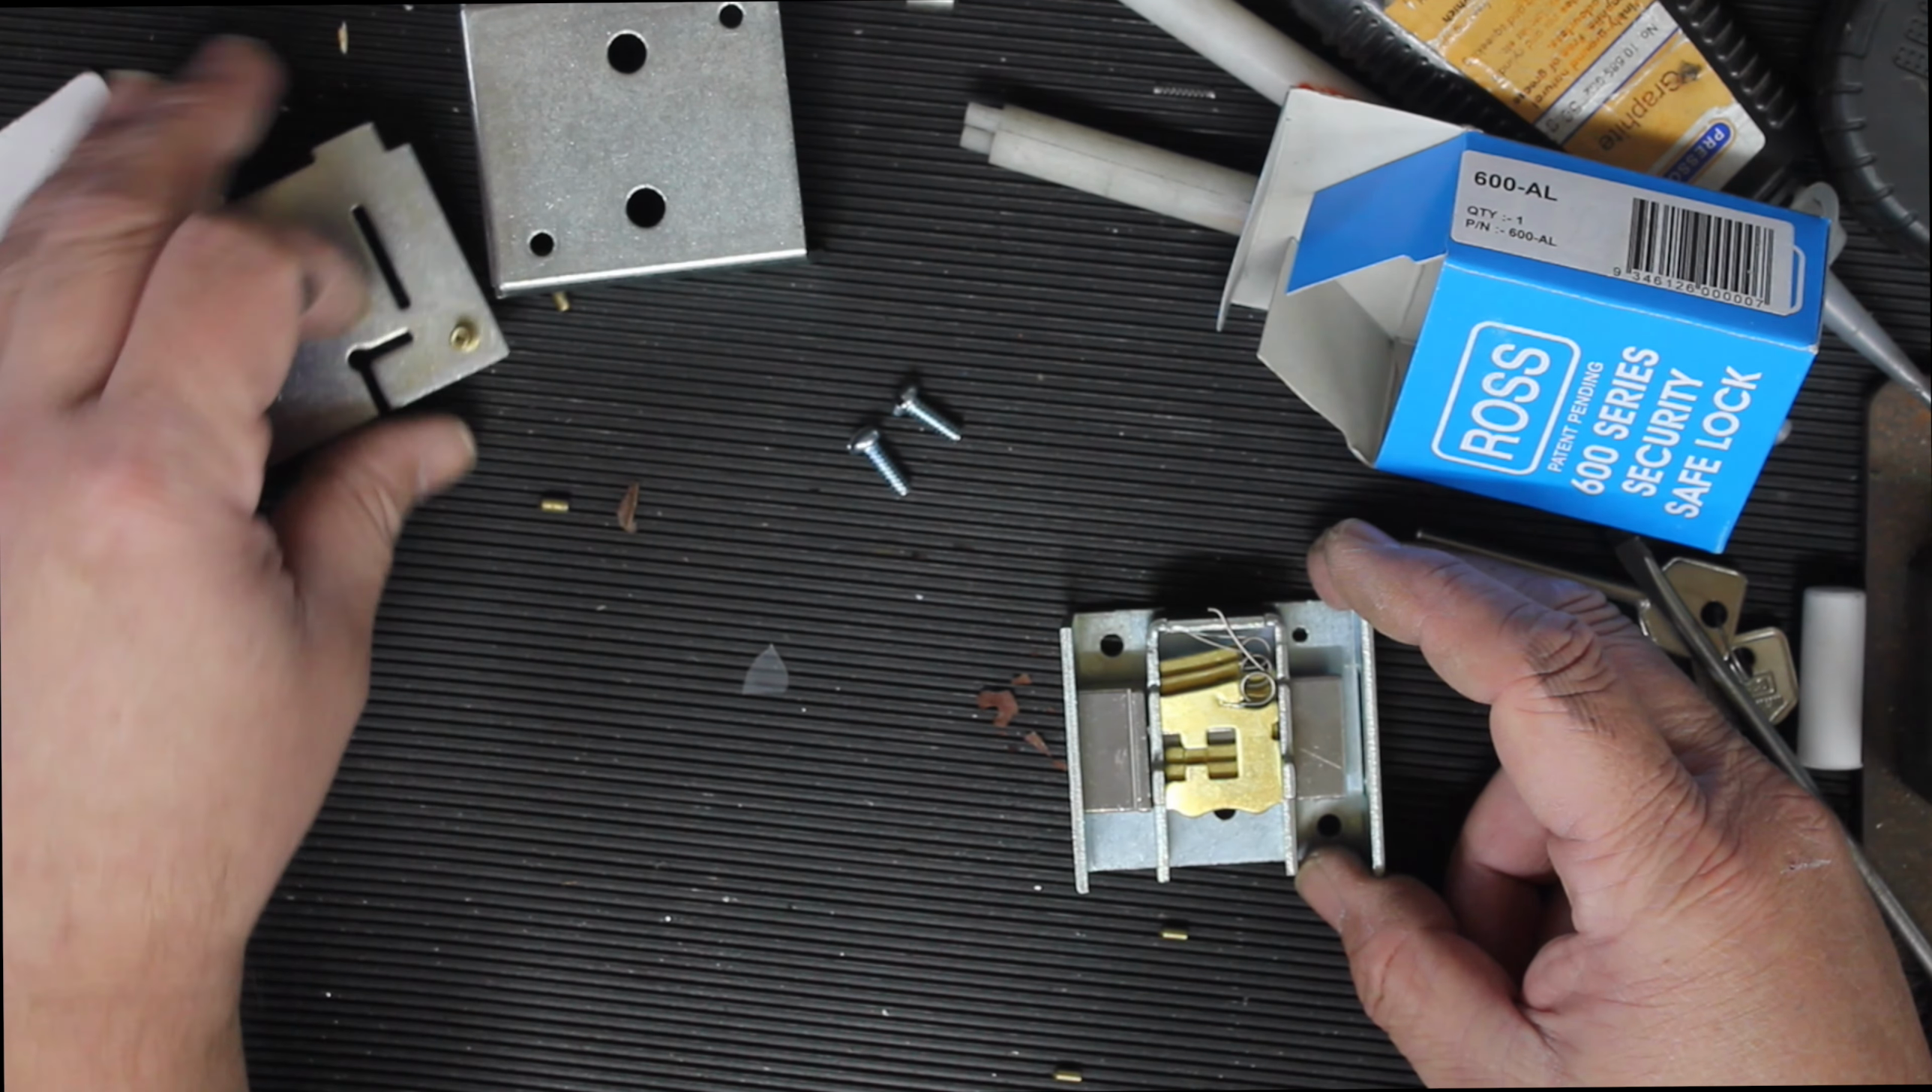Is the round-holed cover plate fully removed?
Yes.